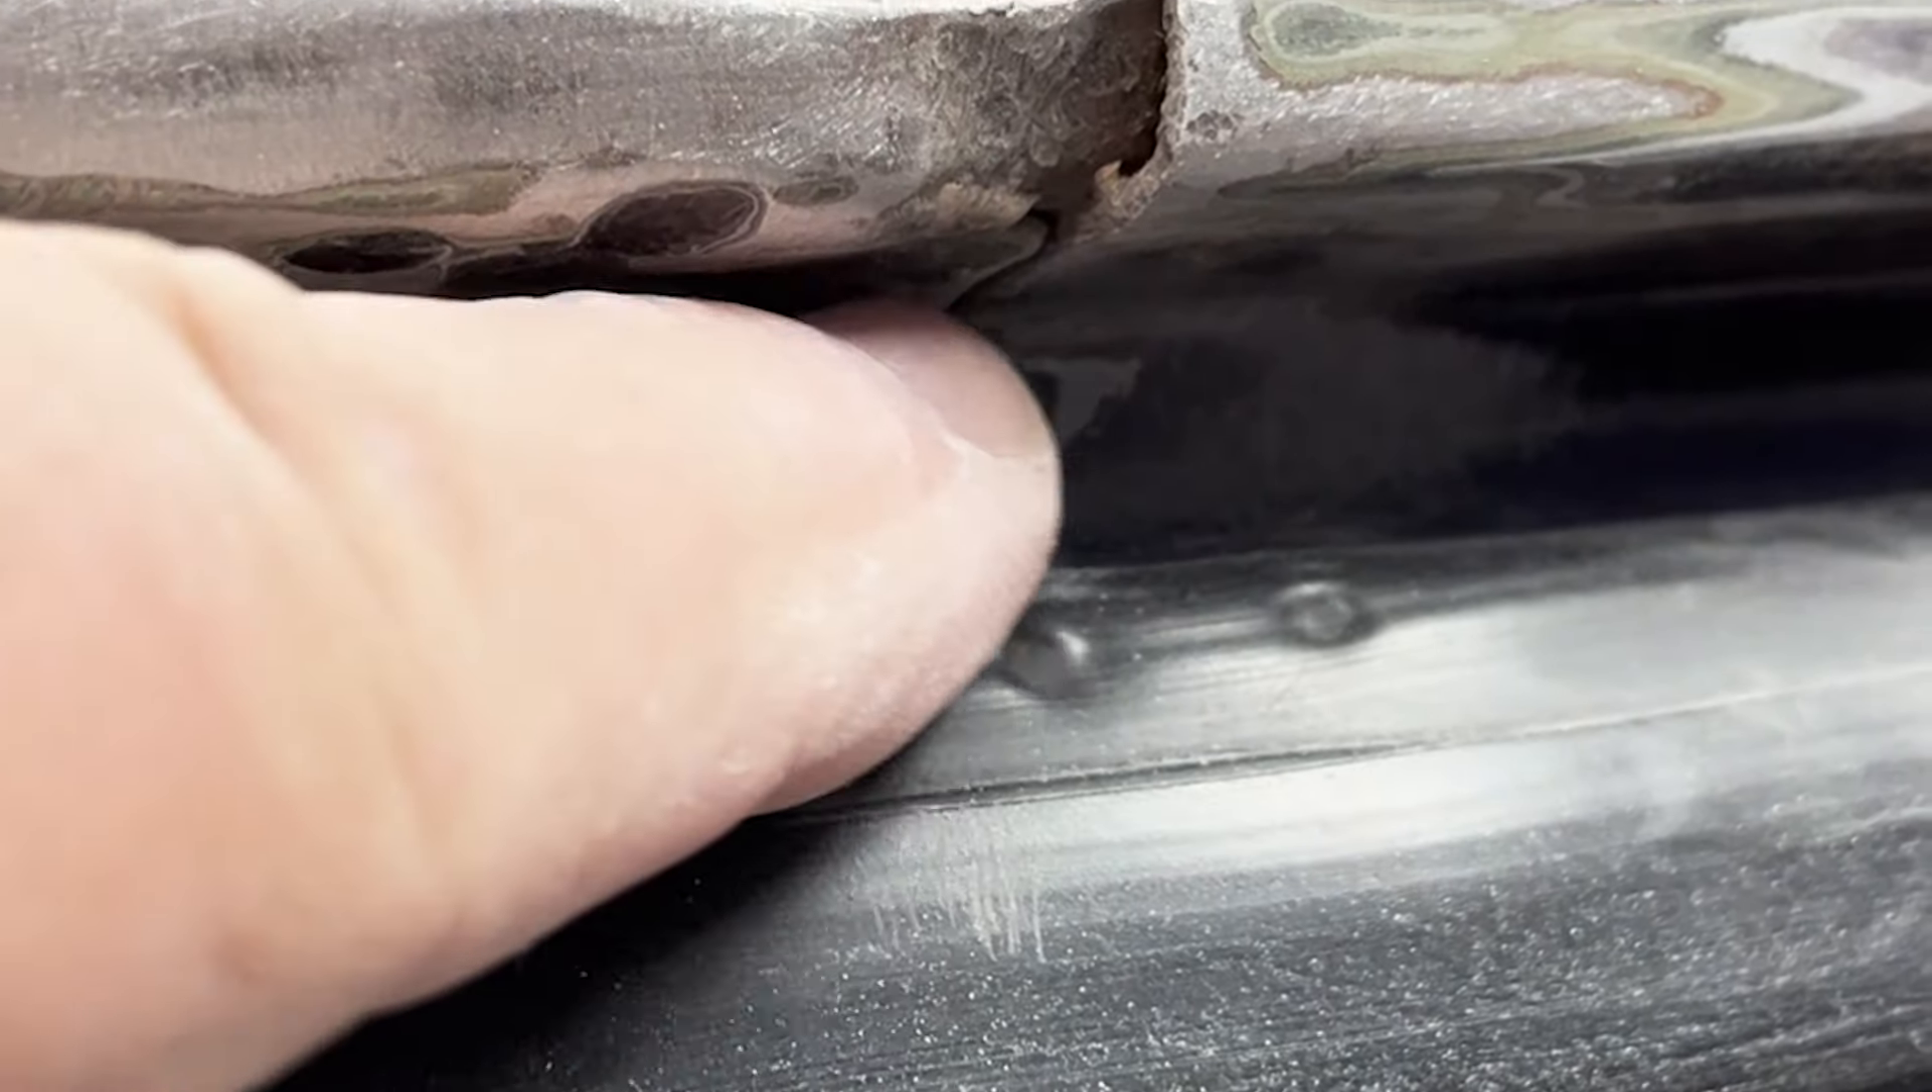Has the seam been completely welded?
No.